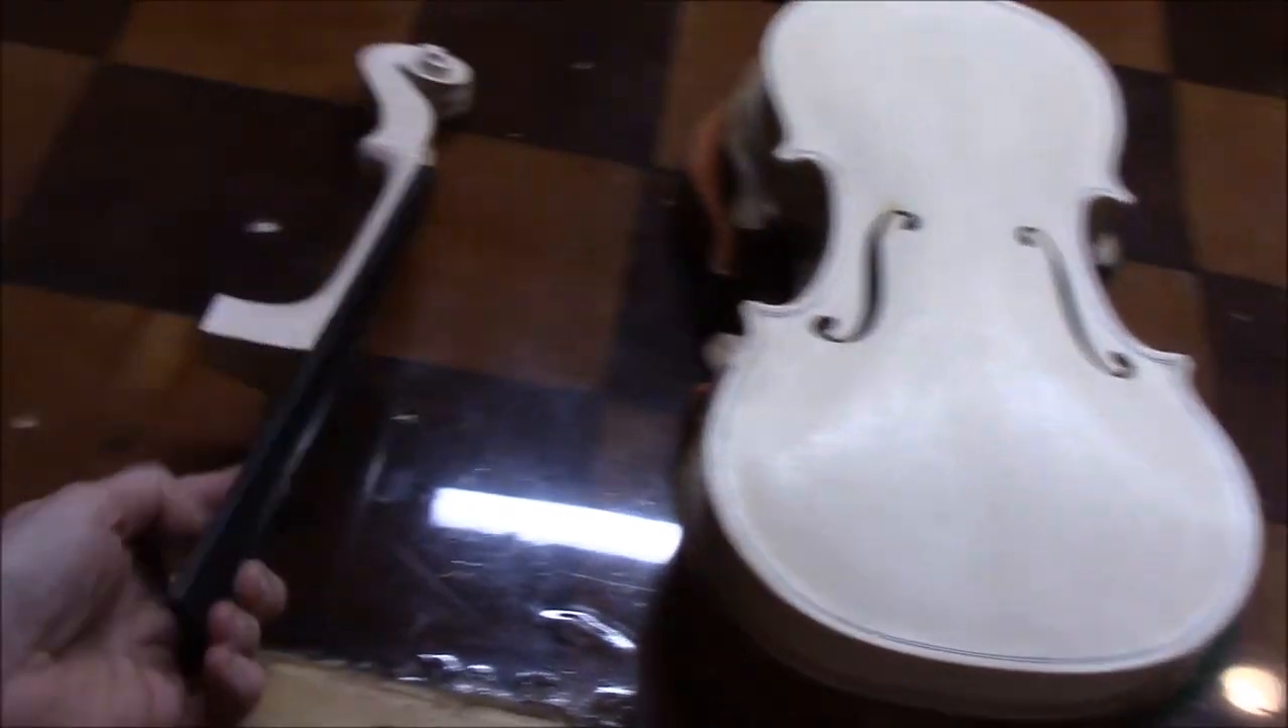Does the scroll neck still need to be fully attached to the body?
Yes.